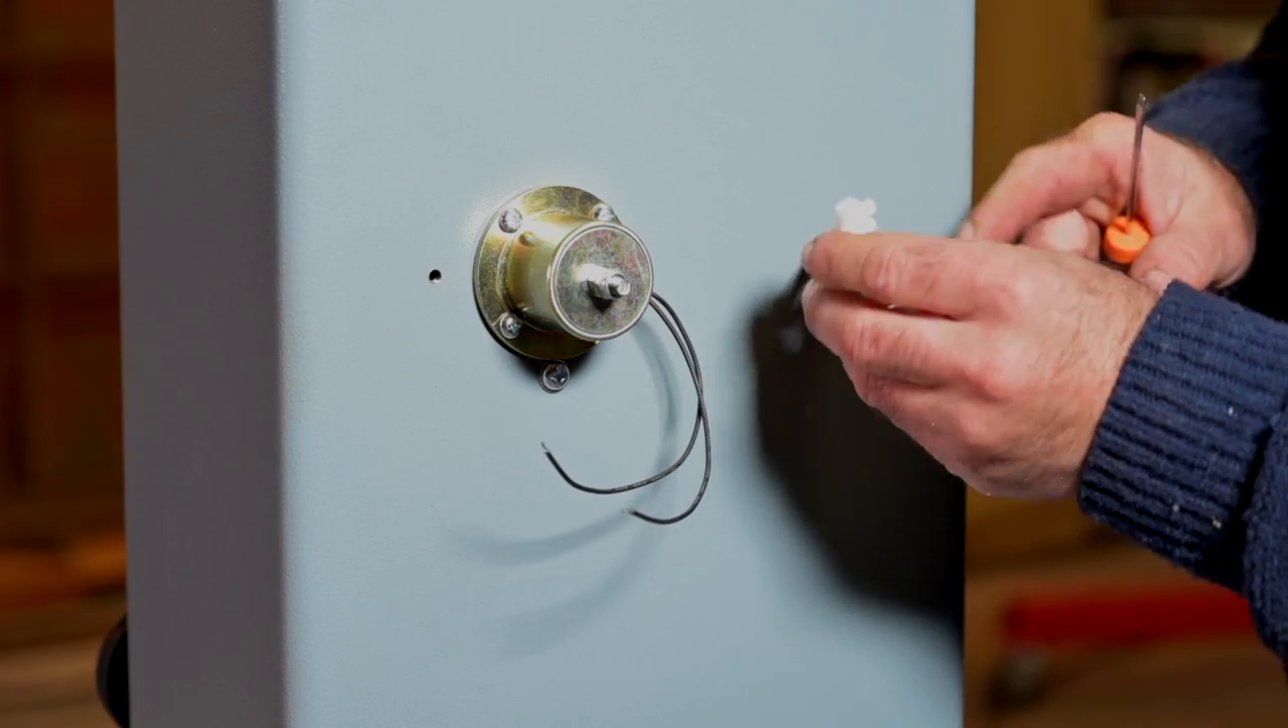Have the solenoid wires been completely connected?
No.